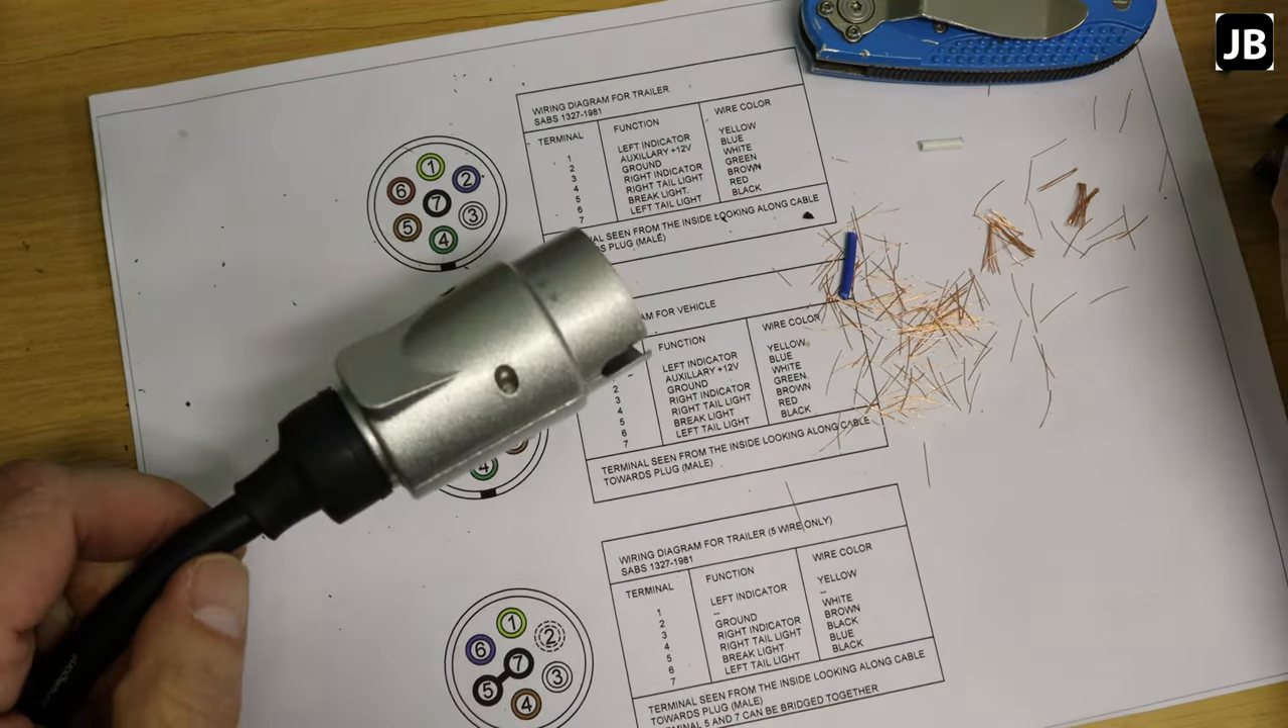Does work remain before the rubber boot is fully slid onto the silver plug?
No.